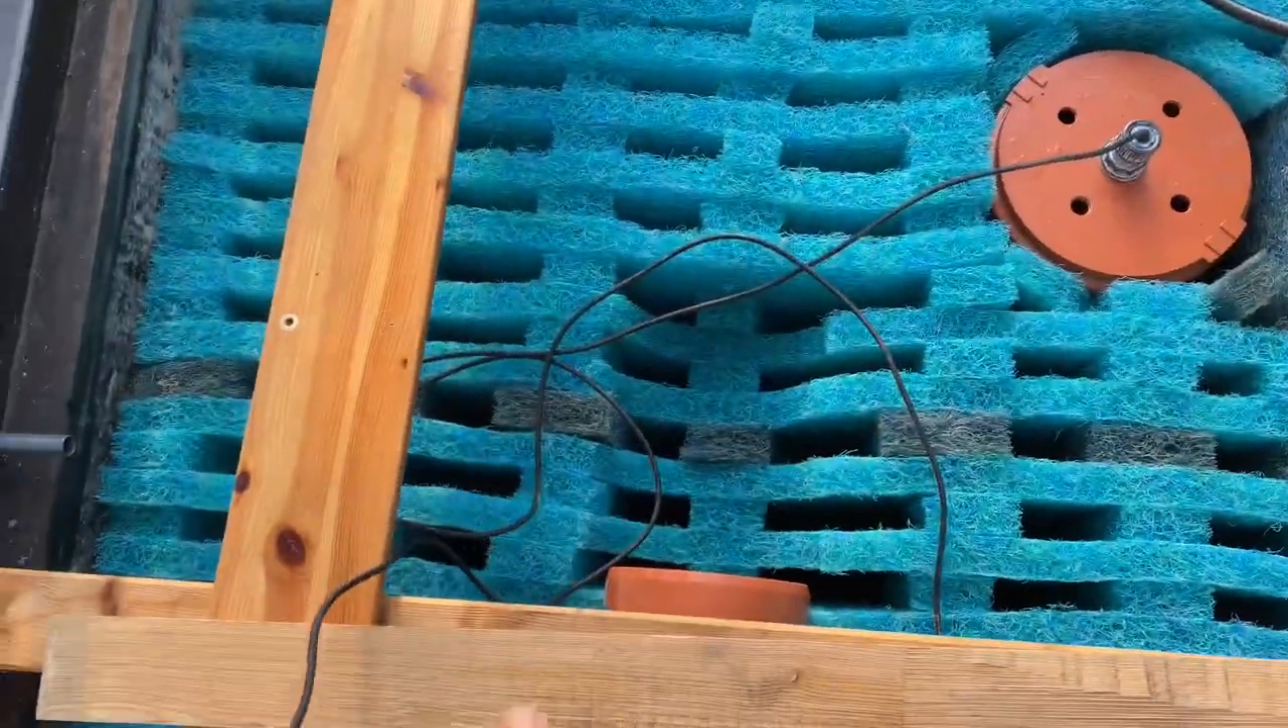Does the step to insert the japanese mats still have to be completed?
No.